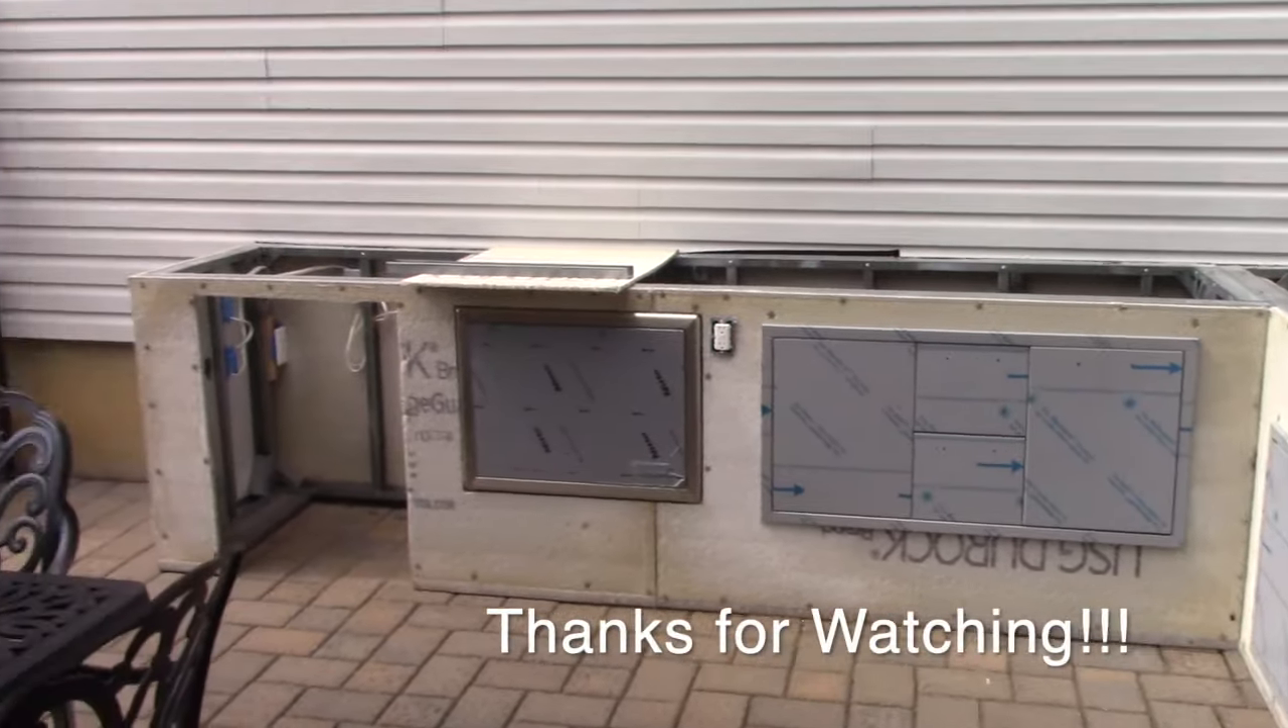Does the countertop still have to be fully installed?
Yes.